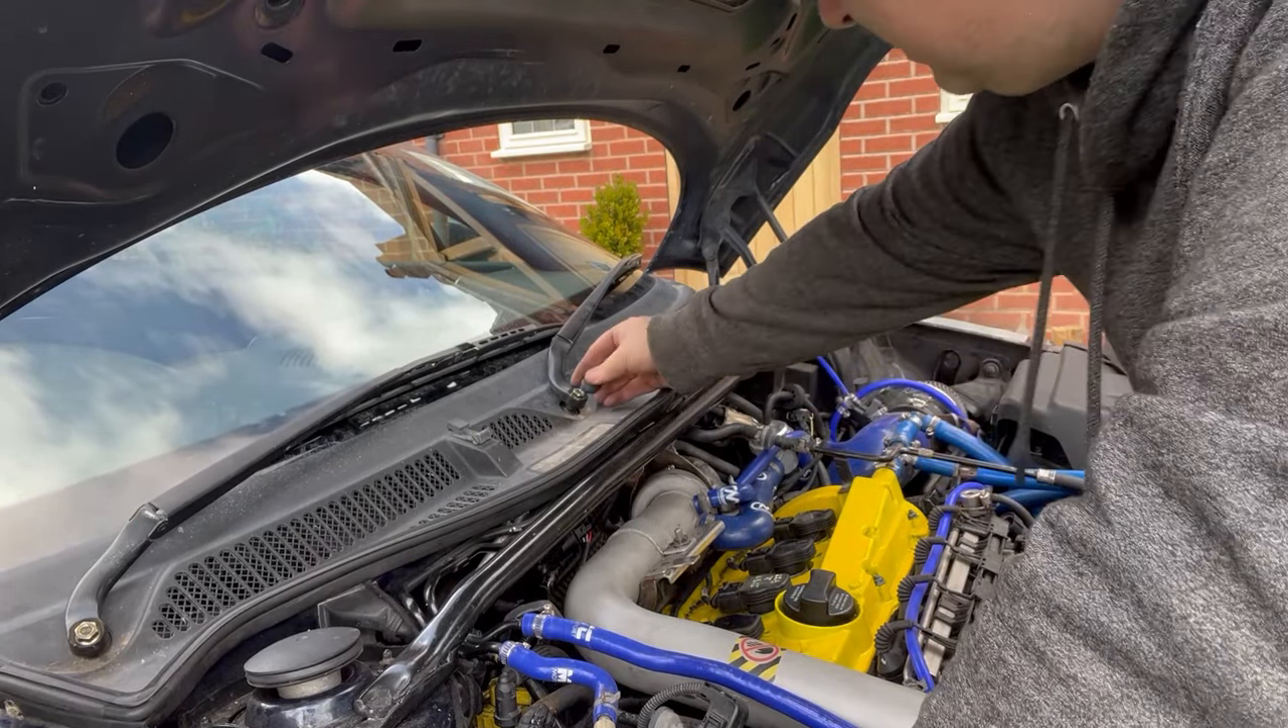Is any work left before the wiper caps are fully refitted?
Yes.